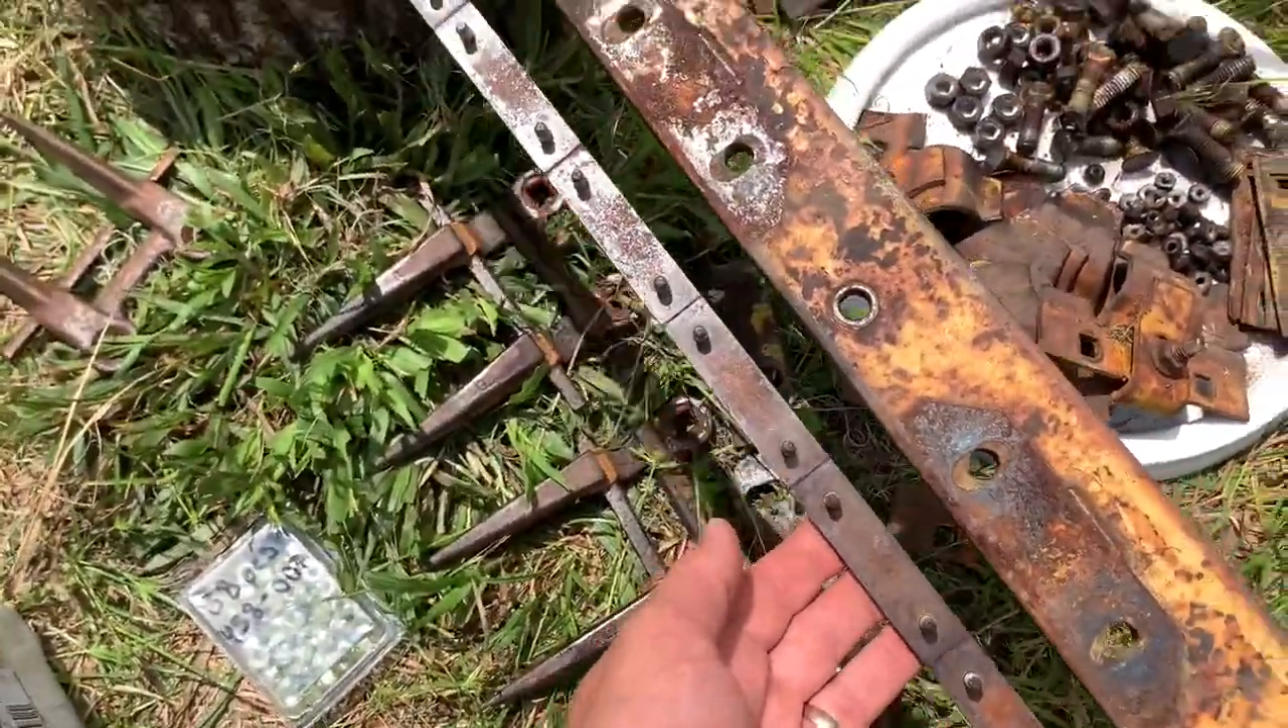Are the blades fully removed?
Yes.